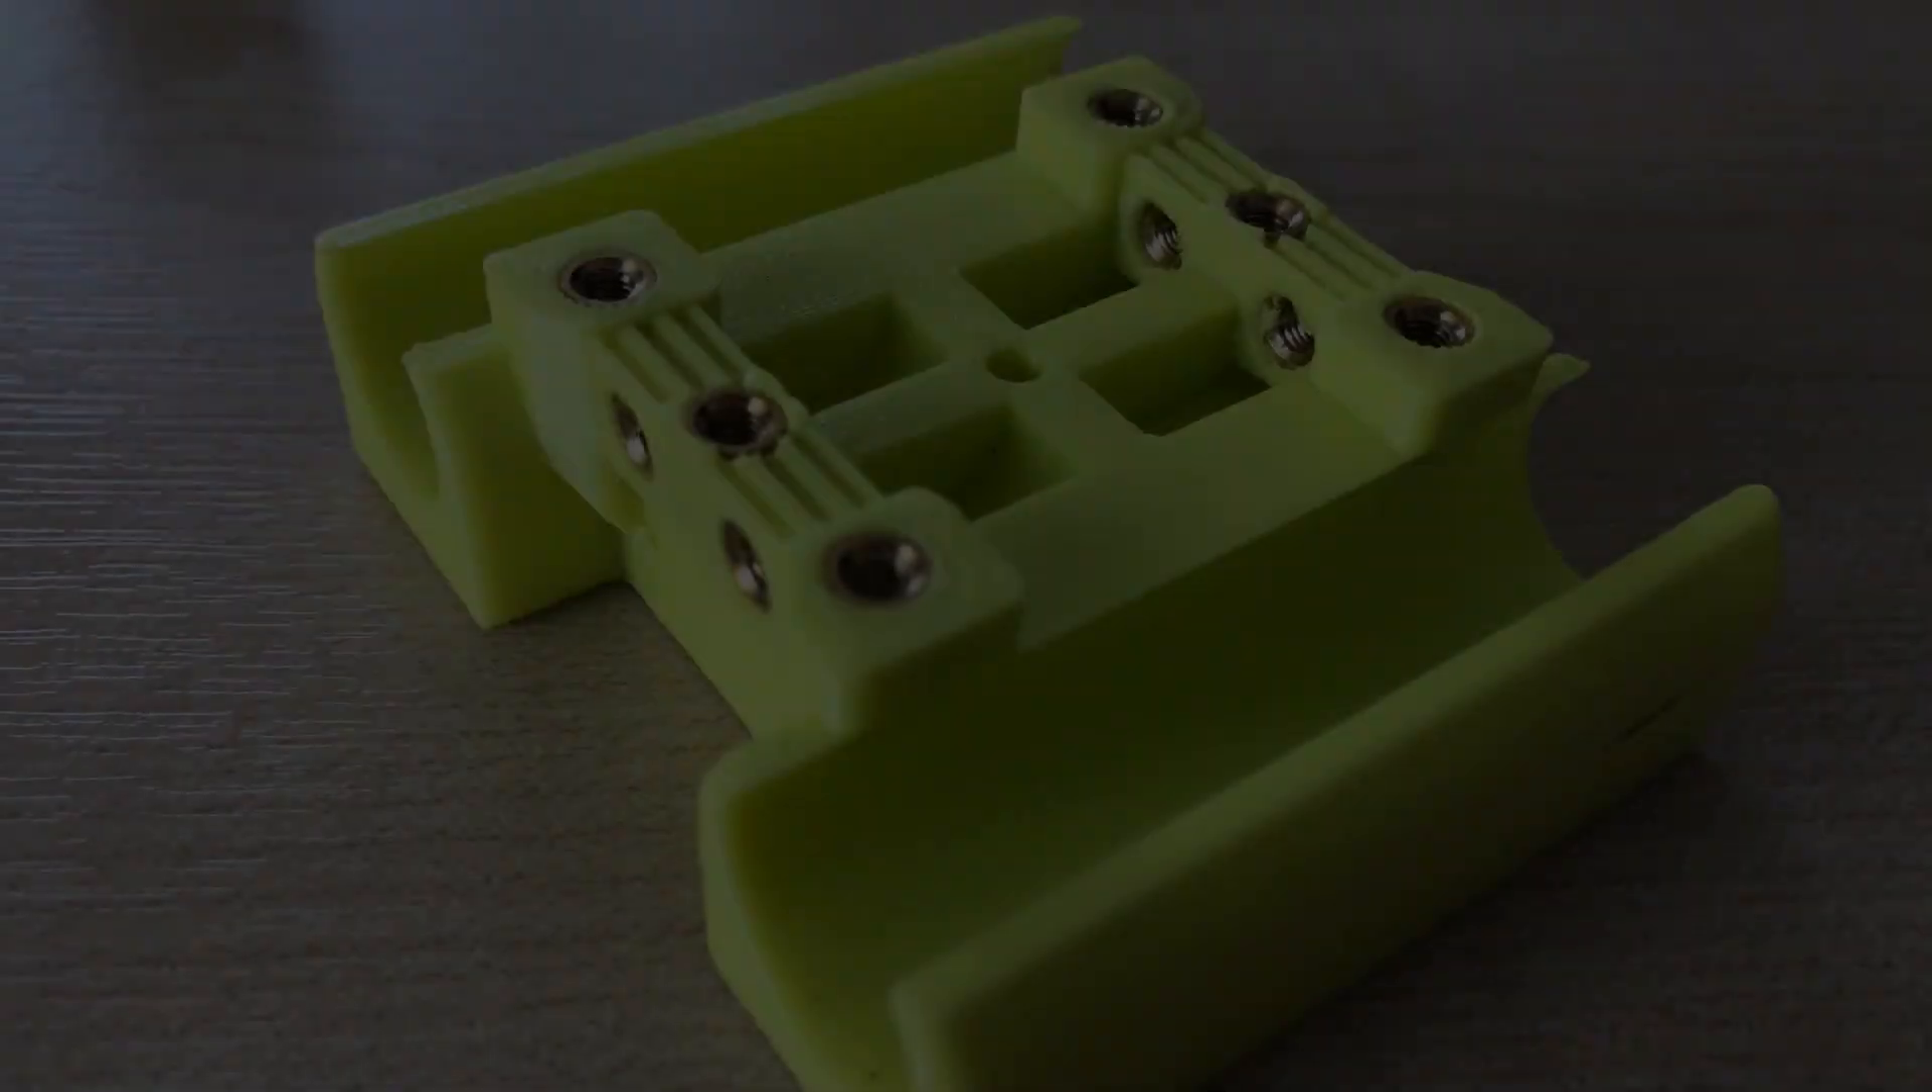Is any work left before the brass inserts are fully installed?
No.